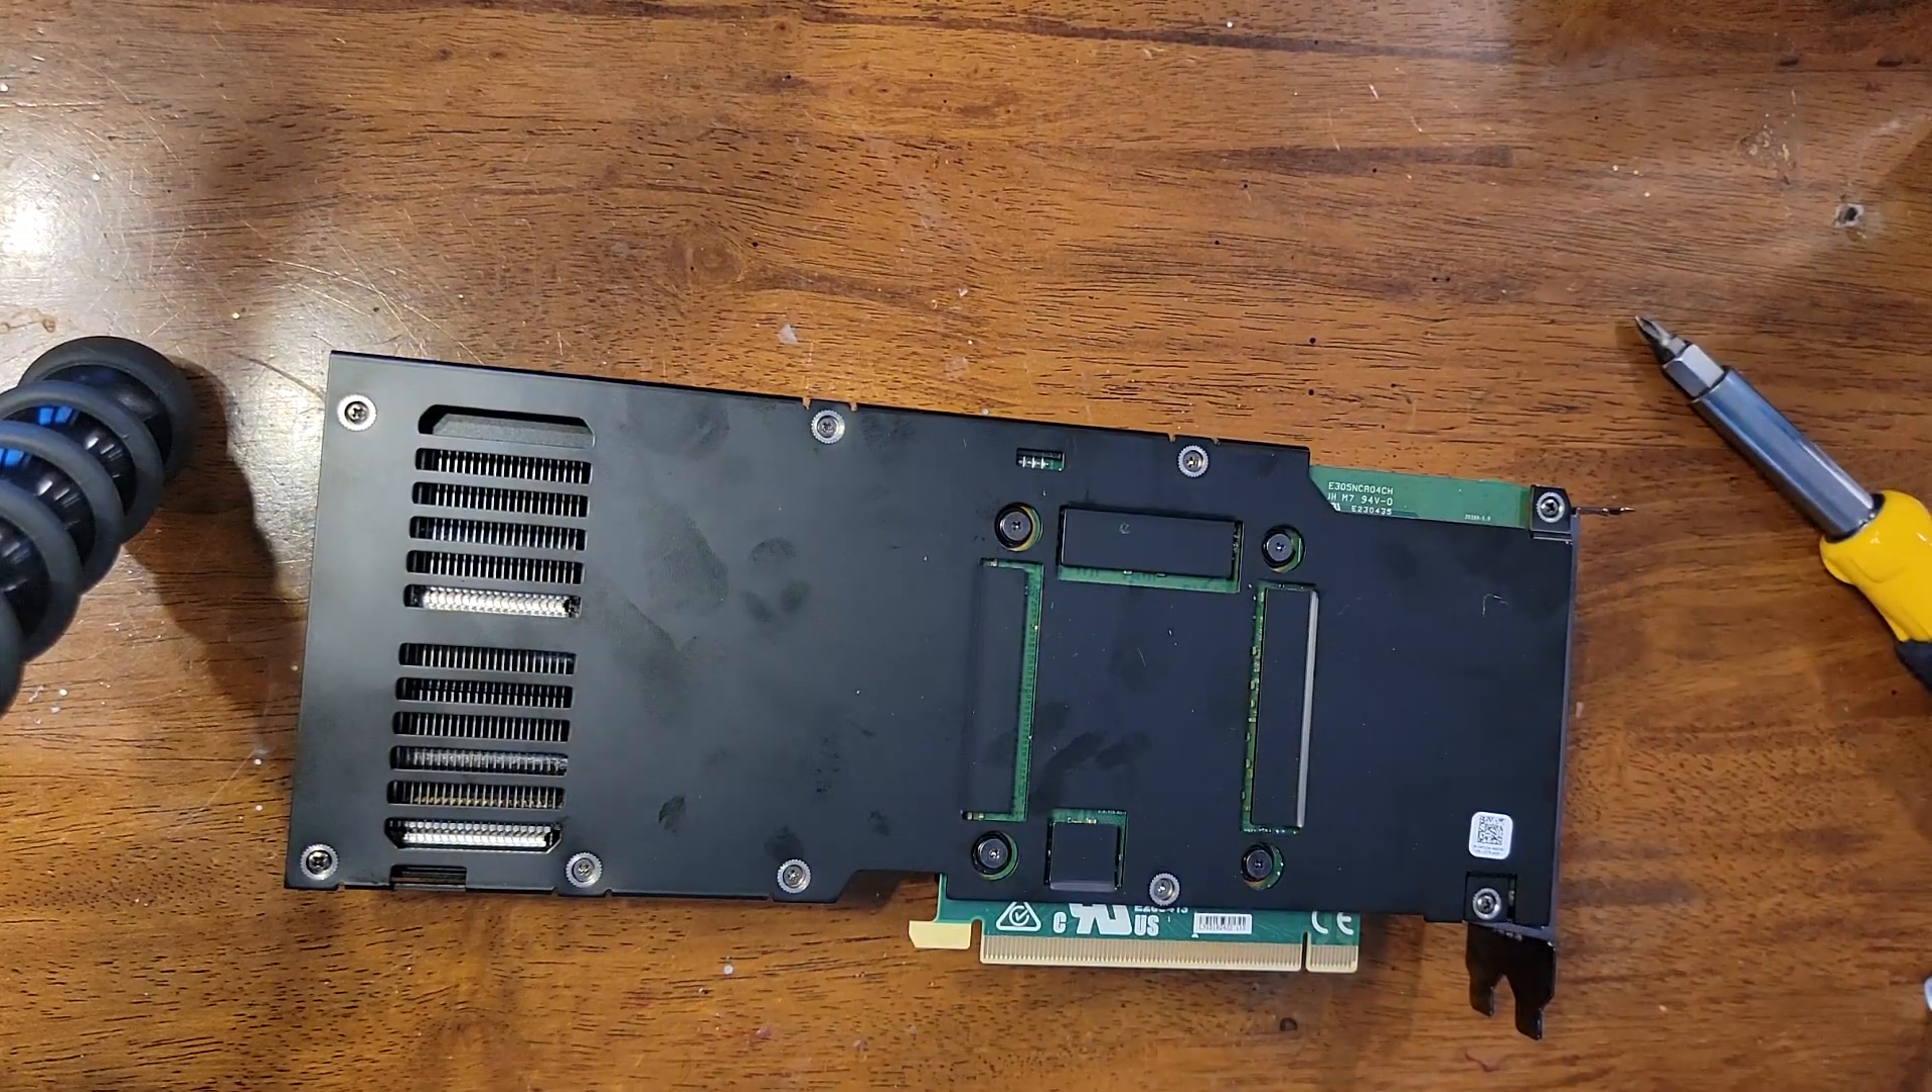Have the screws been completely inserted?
Yes.